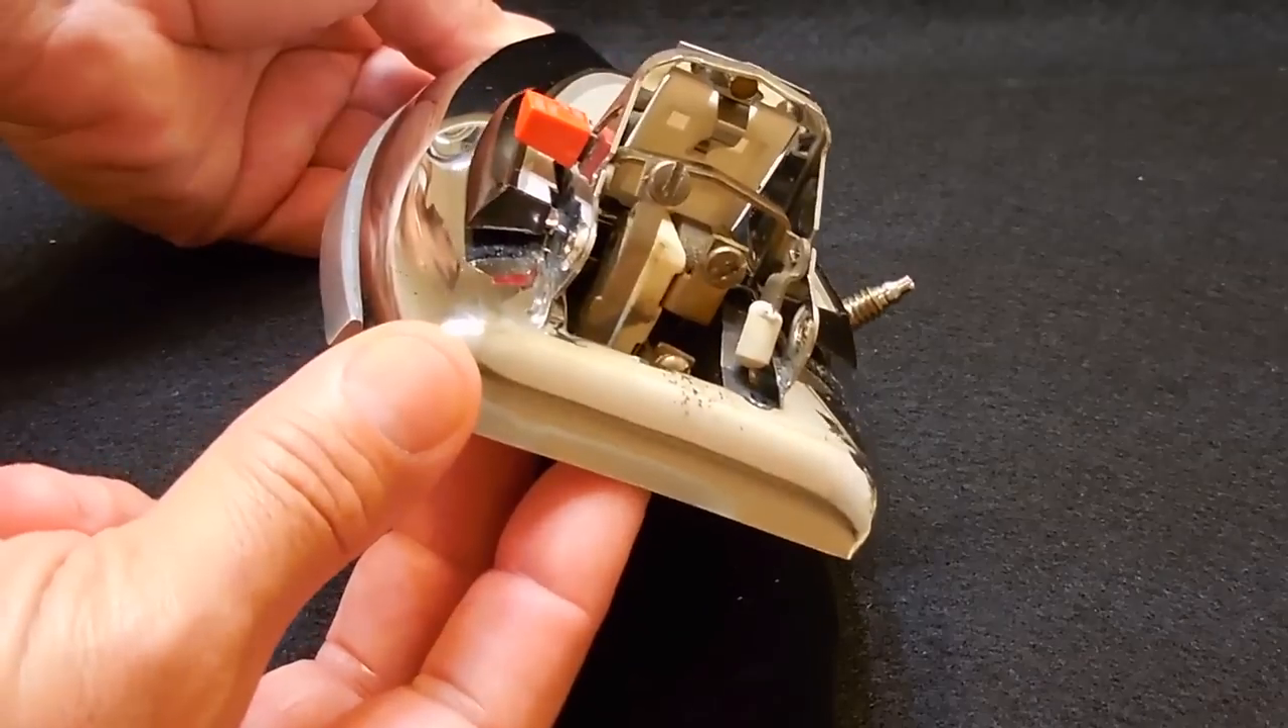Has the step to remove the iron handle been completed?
Yes.